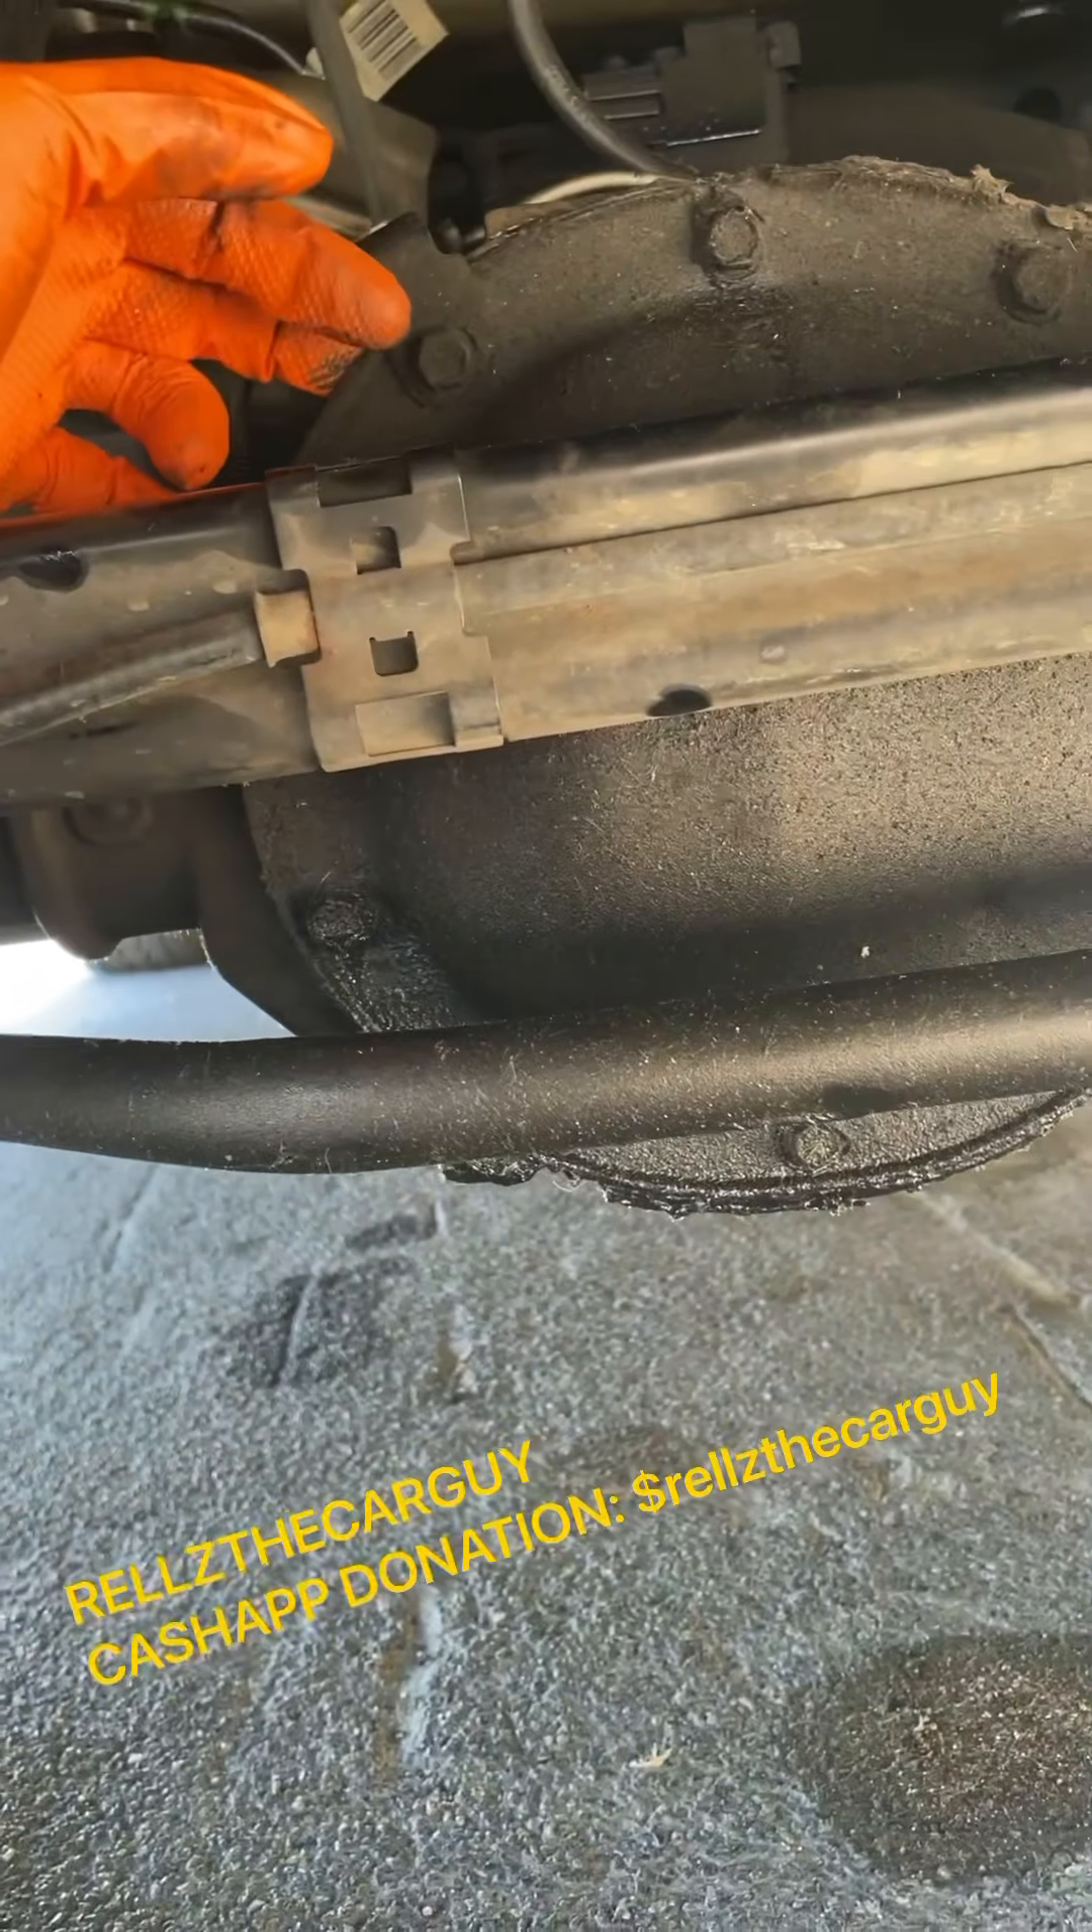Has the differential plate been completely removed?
No.